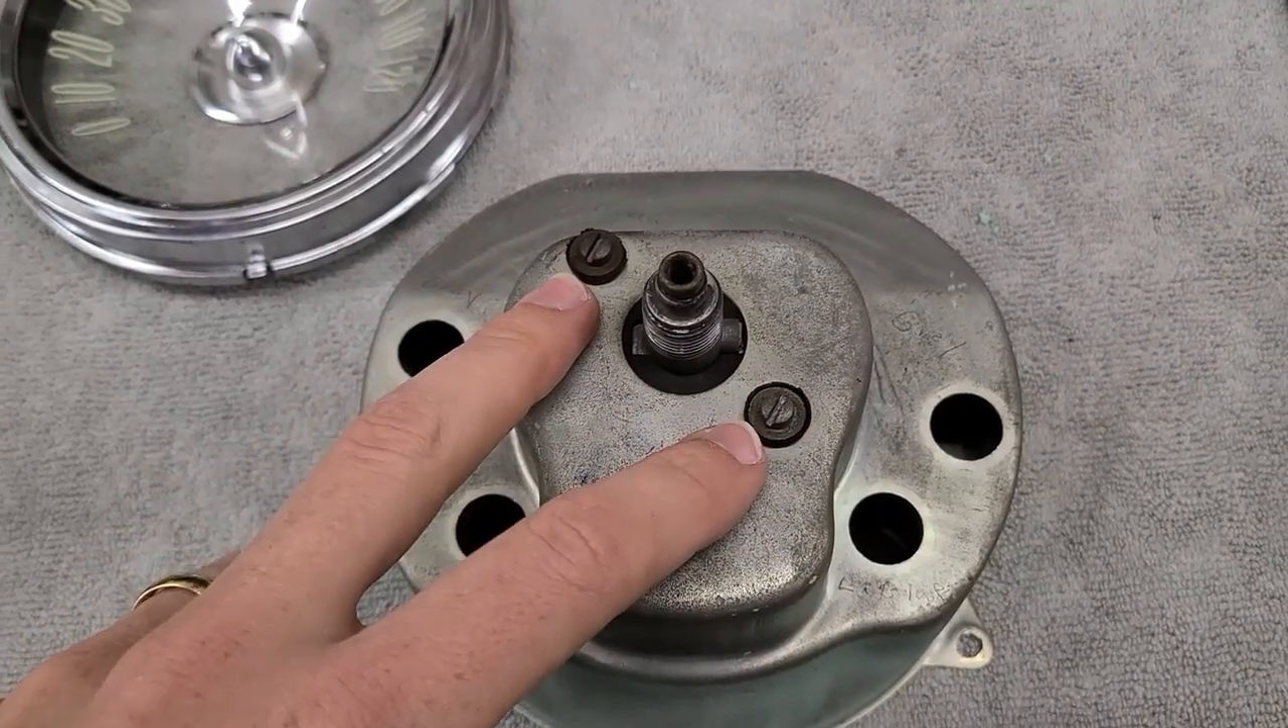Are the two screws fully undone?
No.